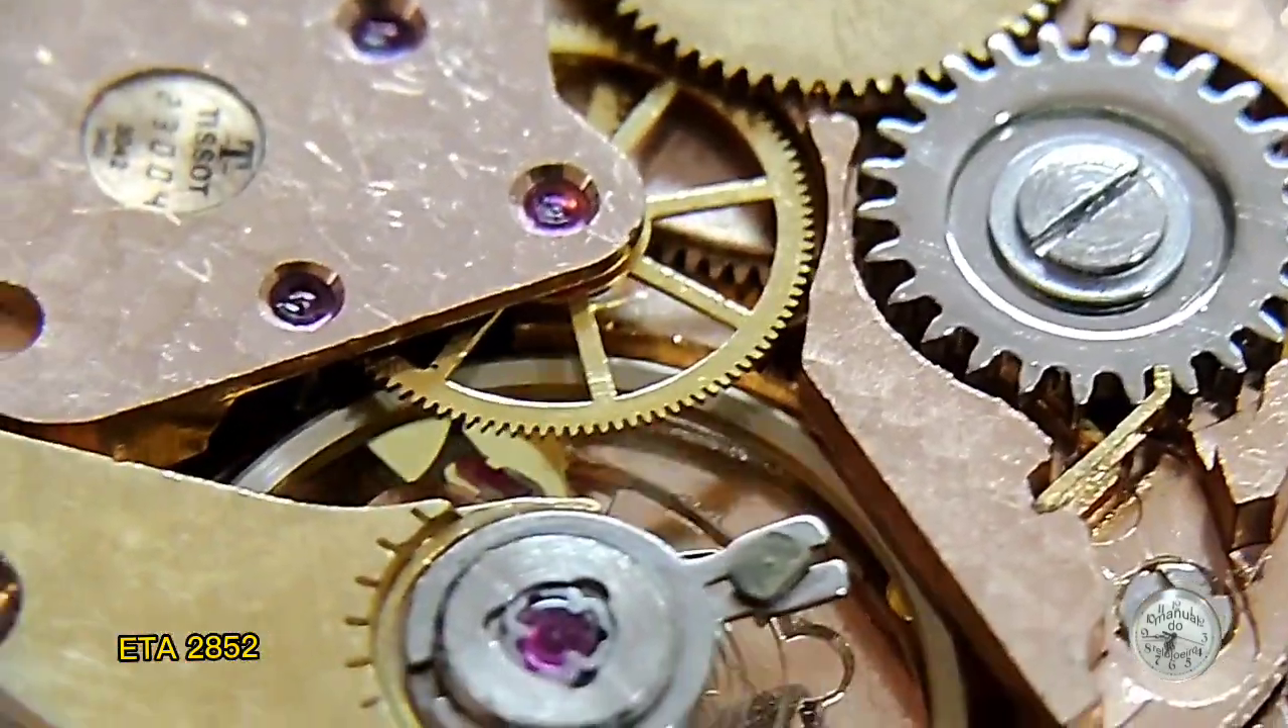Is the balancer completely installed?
Yes.